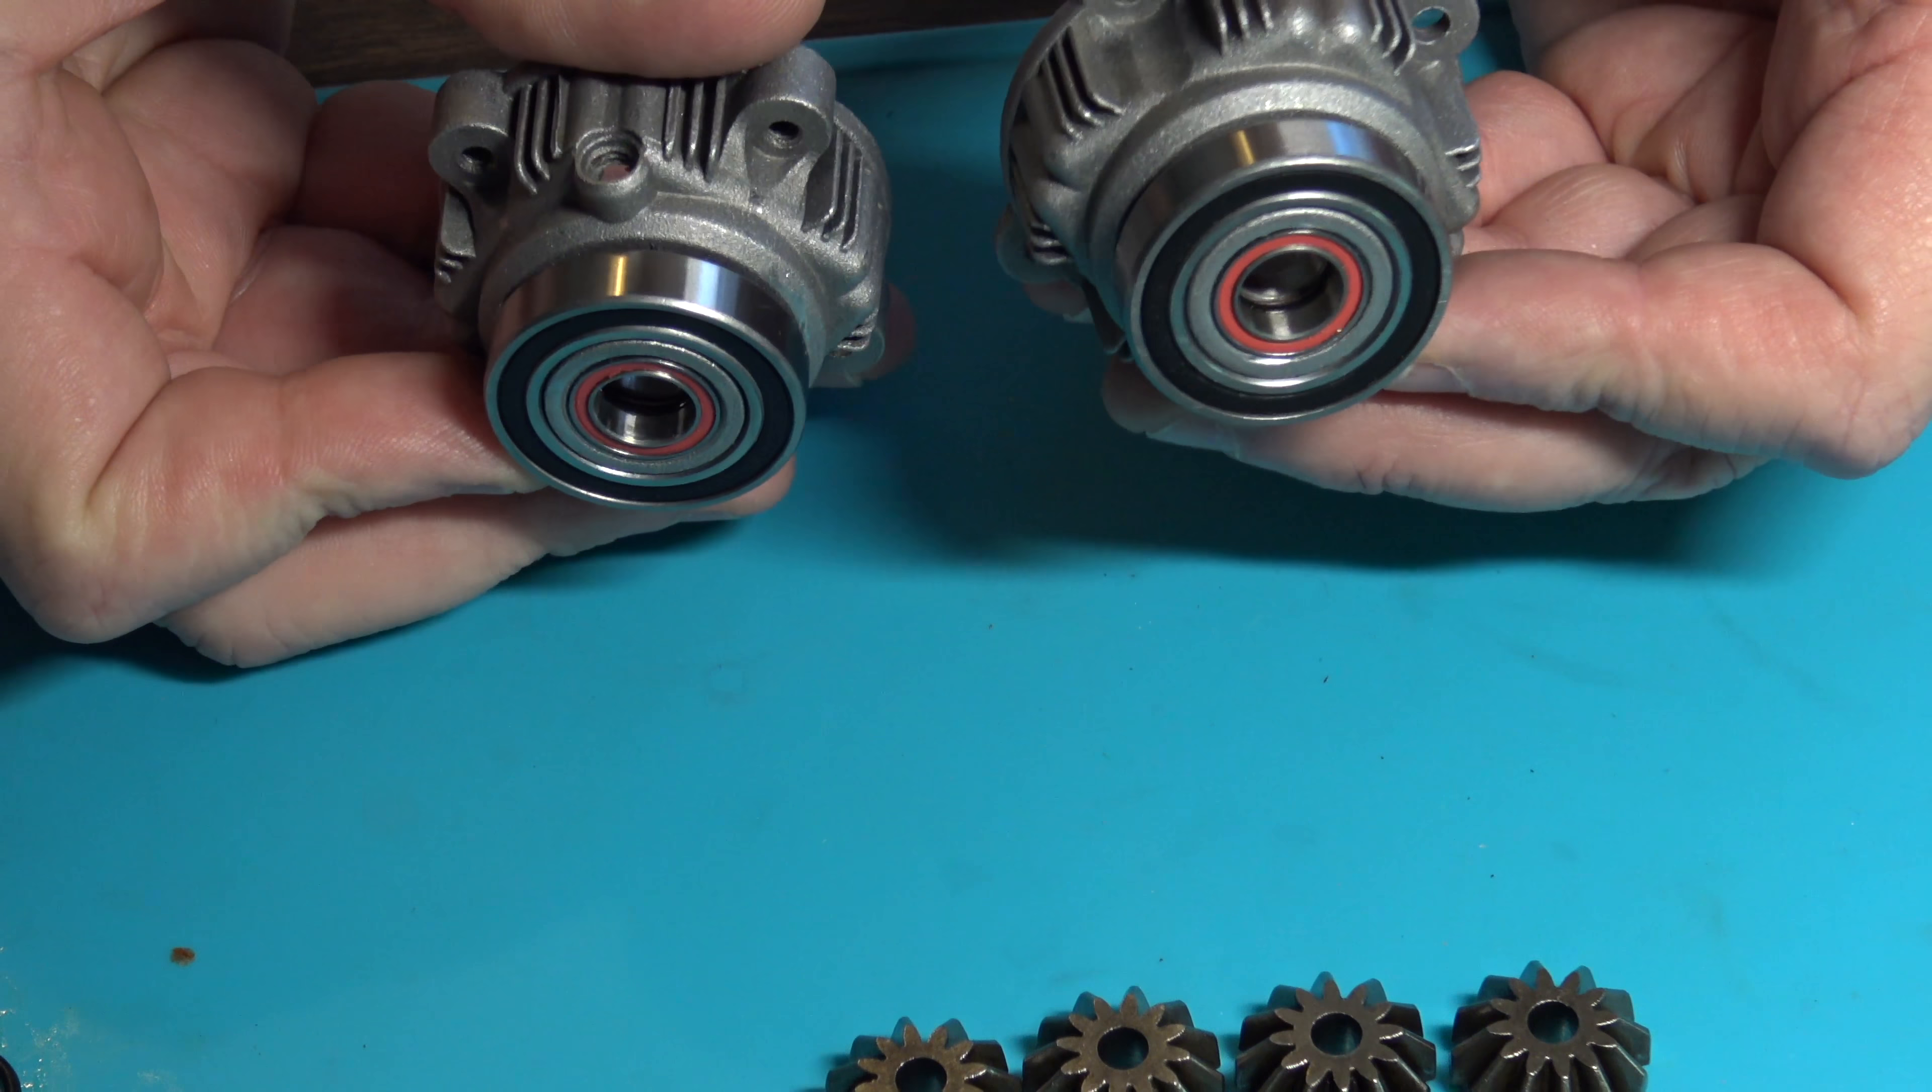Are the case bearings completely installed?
Yes.